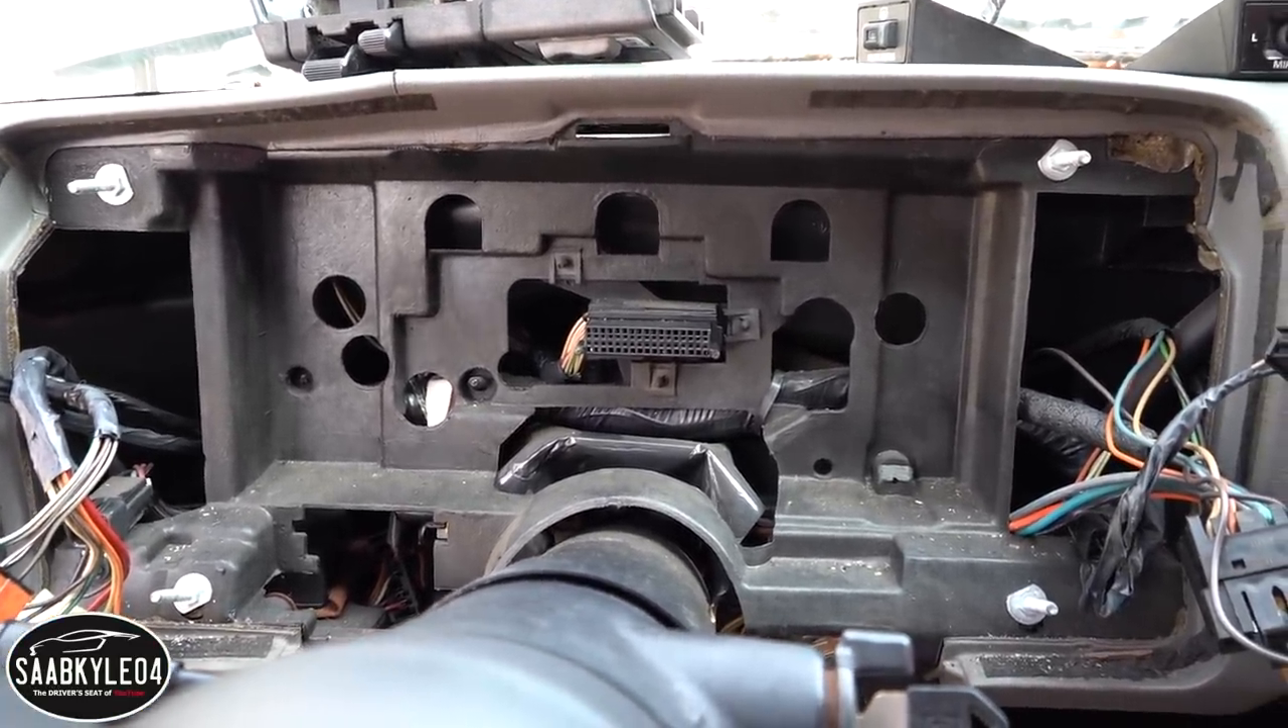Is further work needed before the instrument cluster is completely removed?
No.